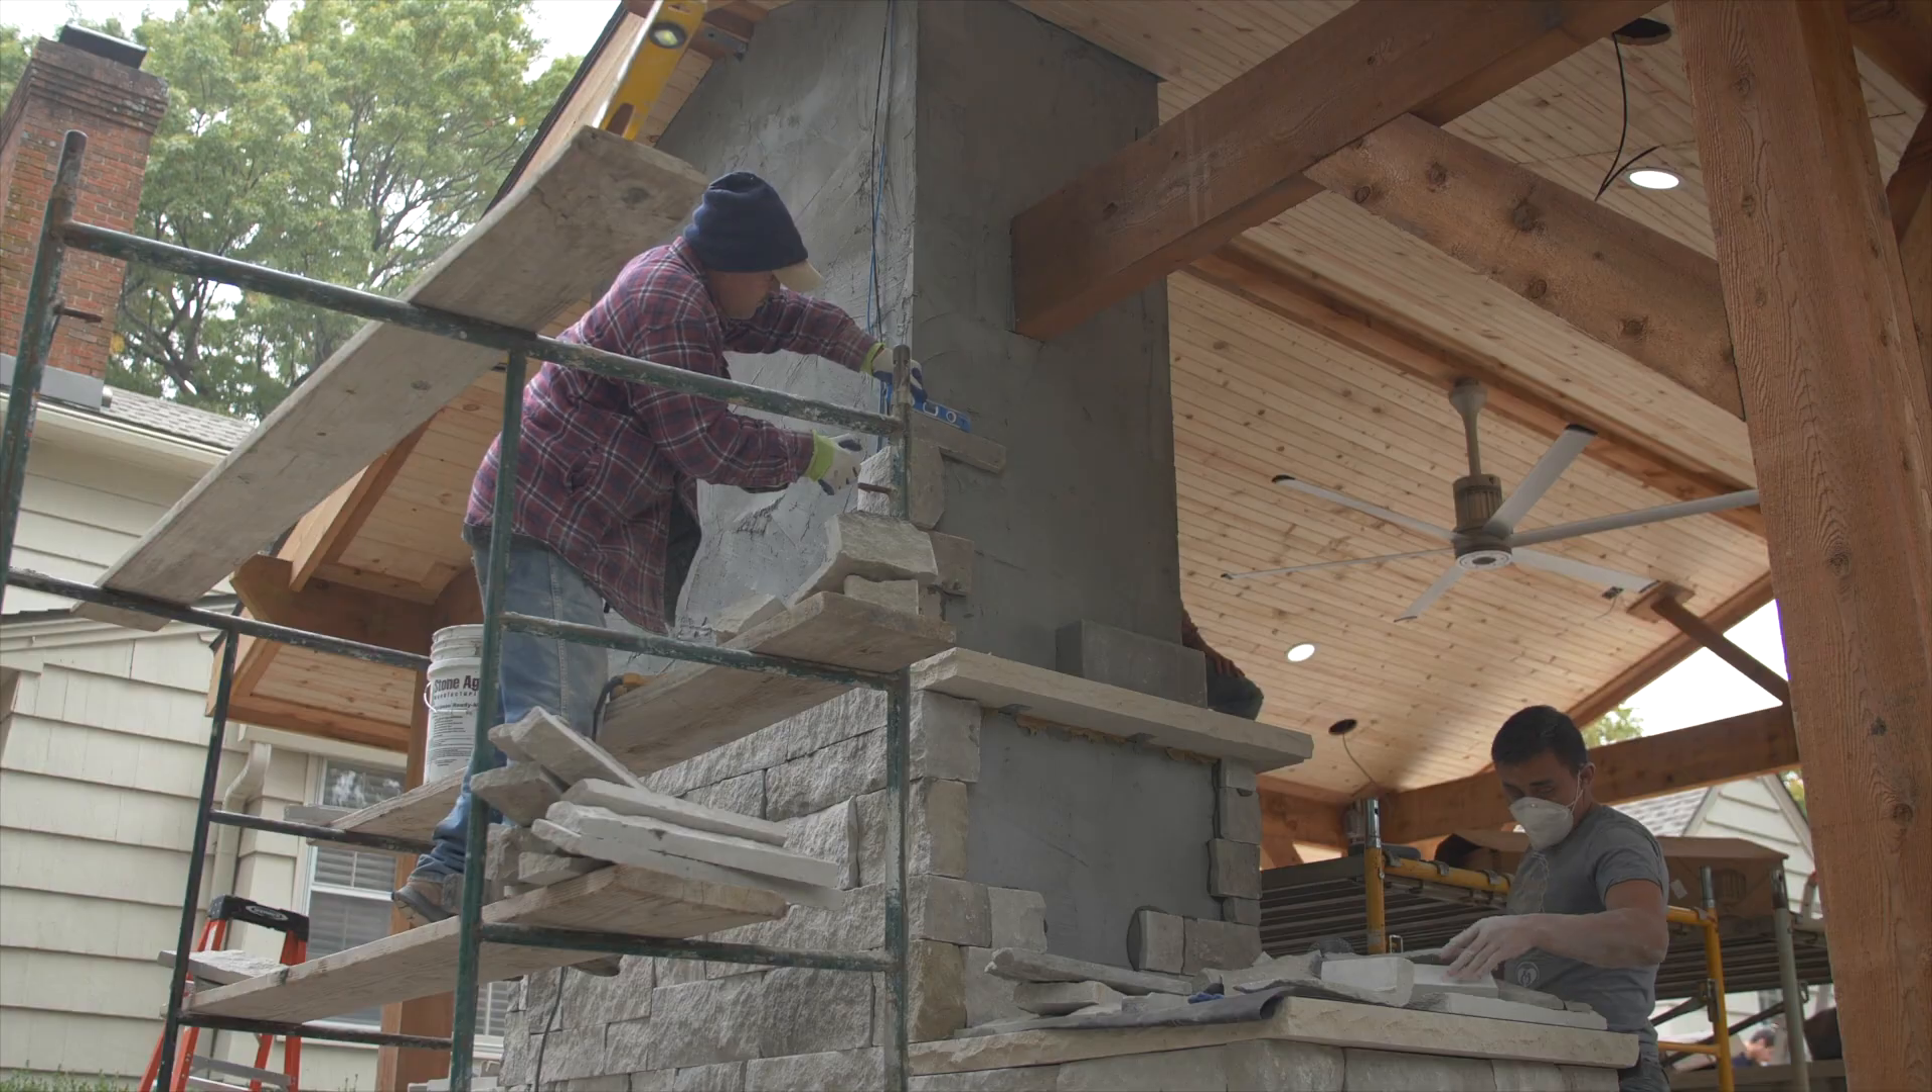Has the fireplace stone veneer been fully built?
No.